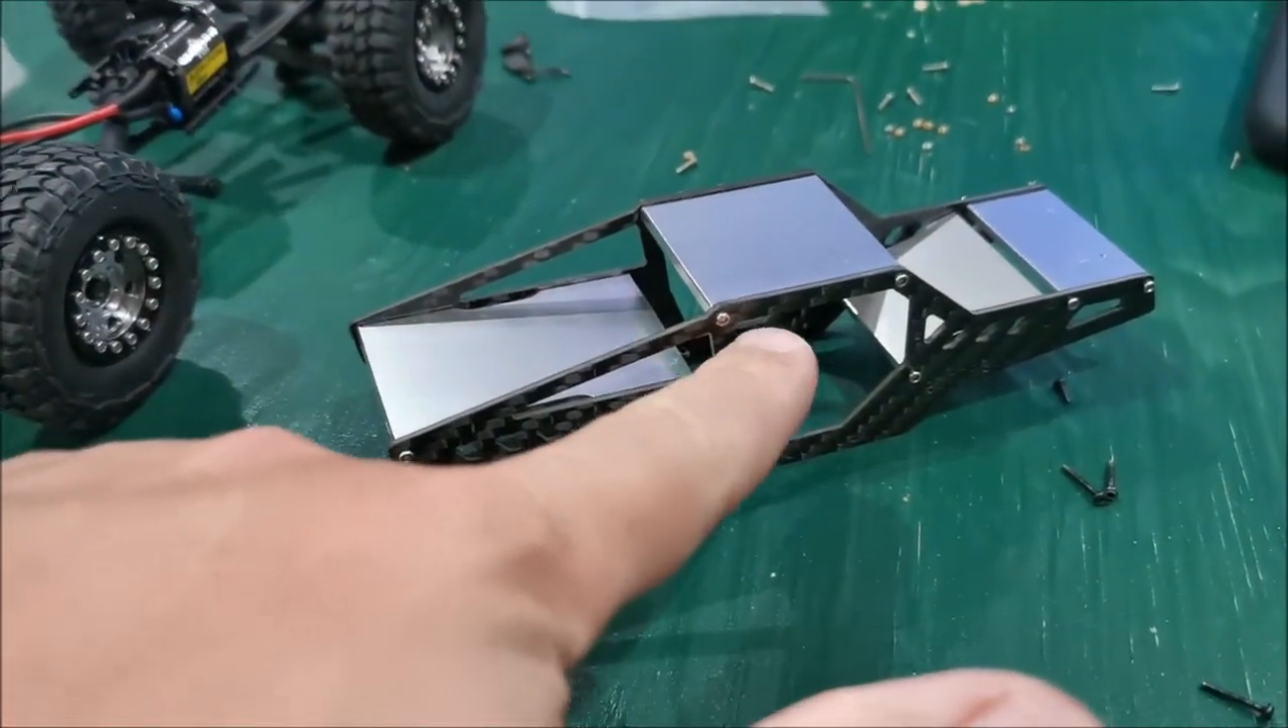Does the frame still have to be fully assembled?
No.